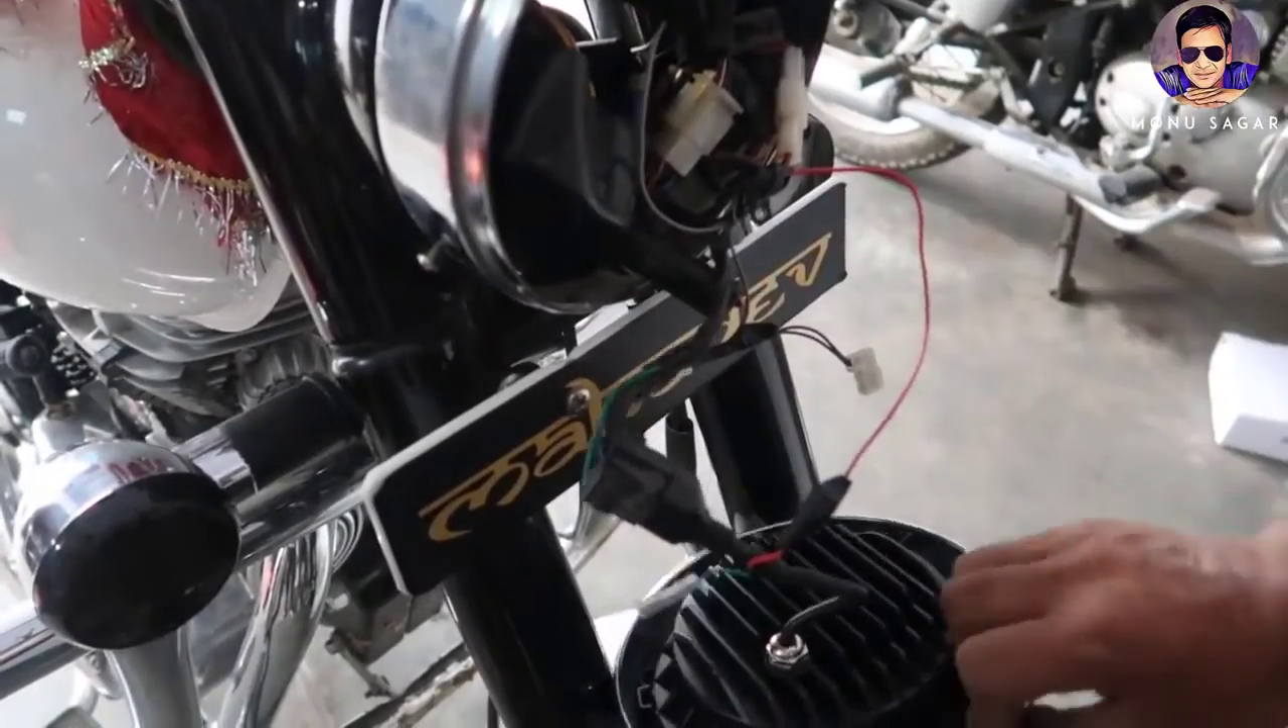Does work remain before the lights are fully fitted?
Yes.